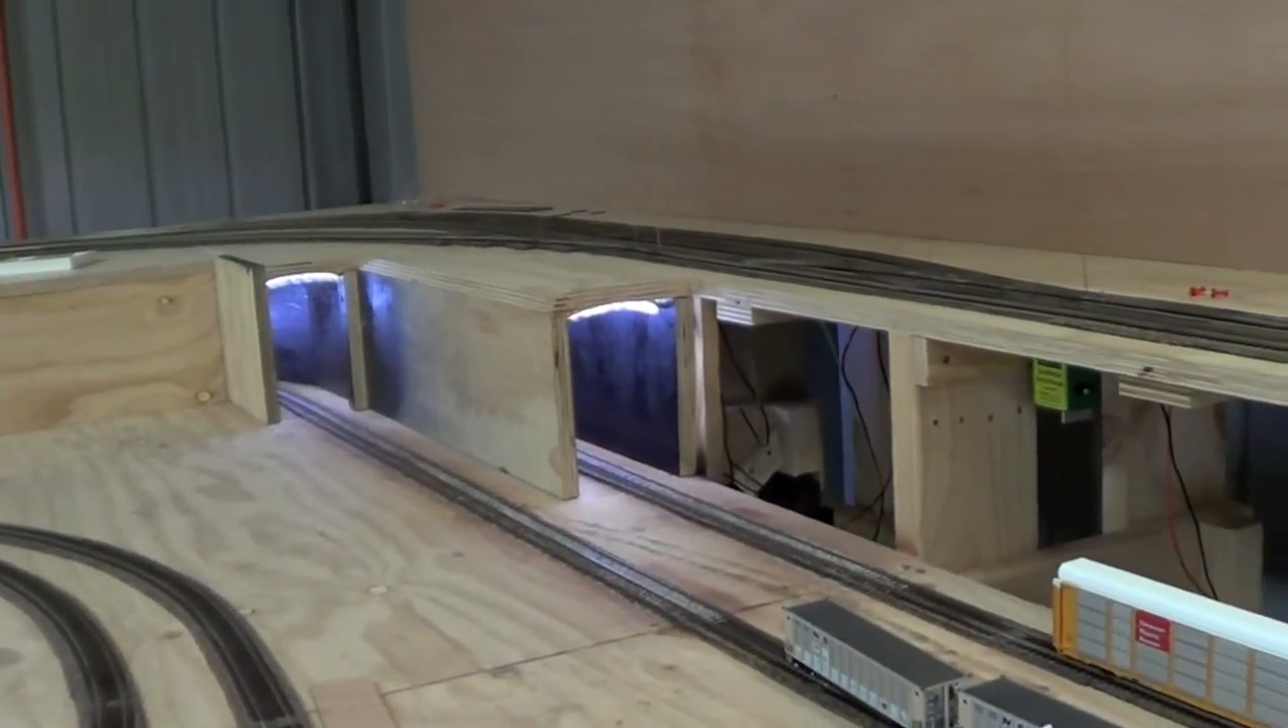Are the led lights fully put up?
Yes.